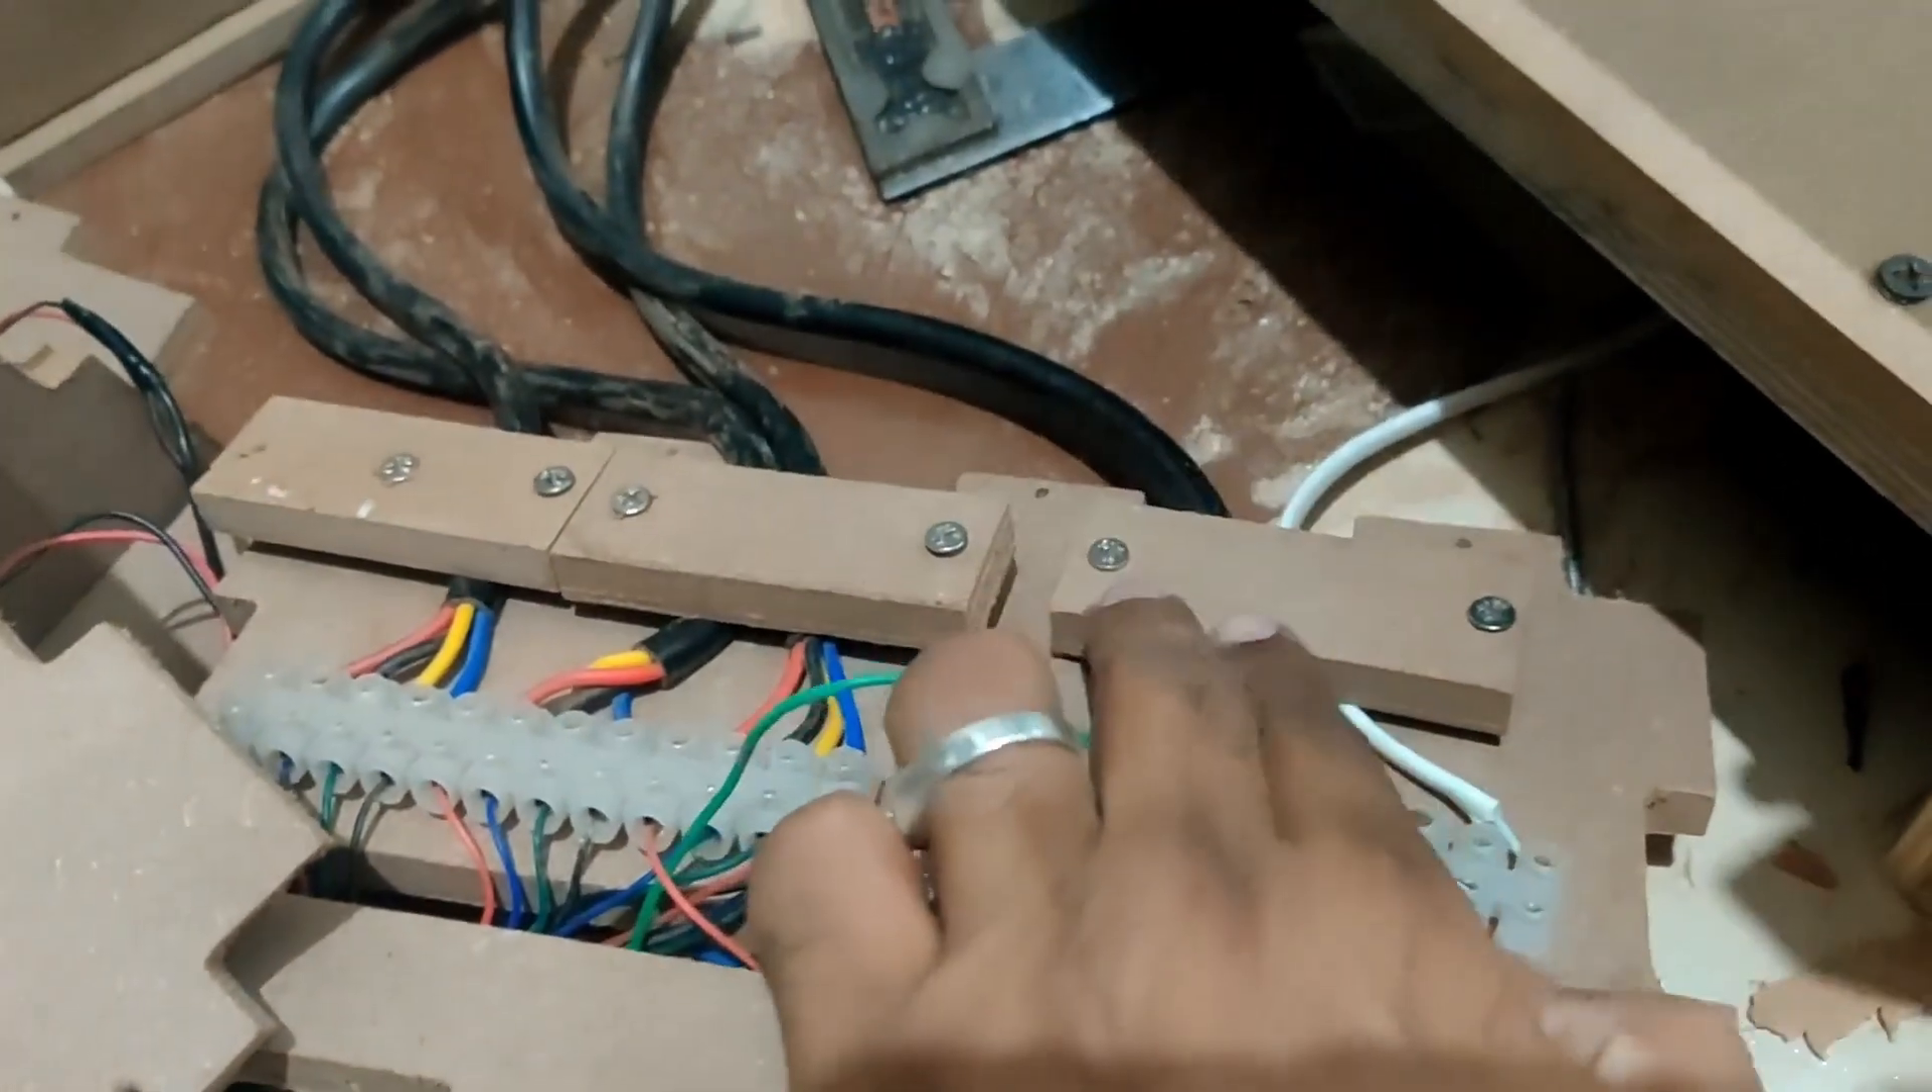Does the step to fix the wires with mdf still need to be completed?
No.